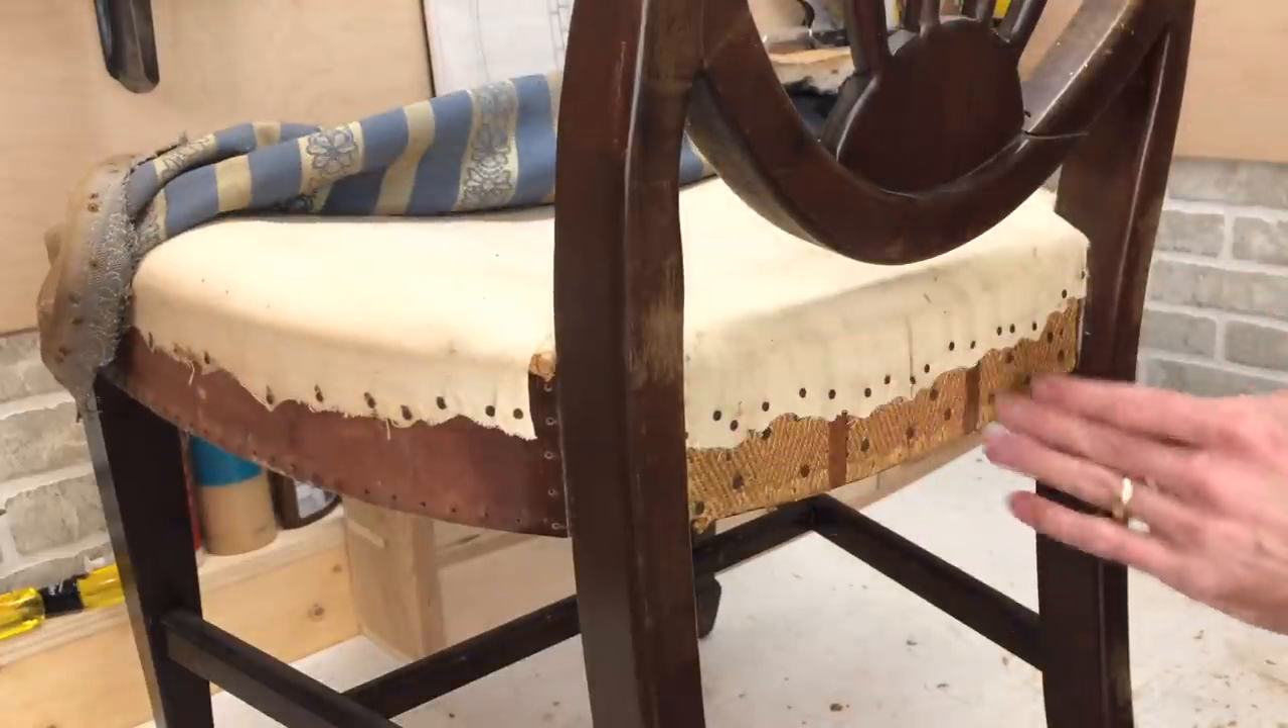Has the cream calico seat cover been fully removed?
No.